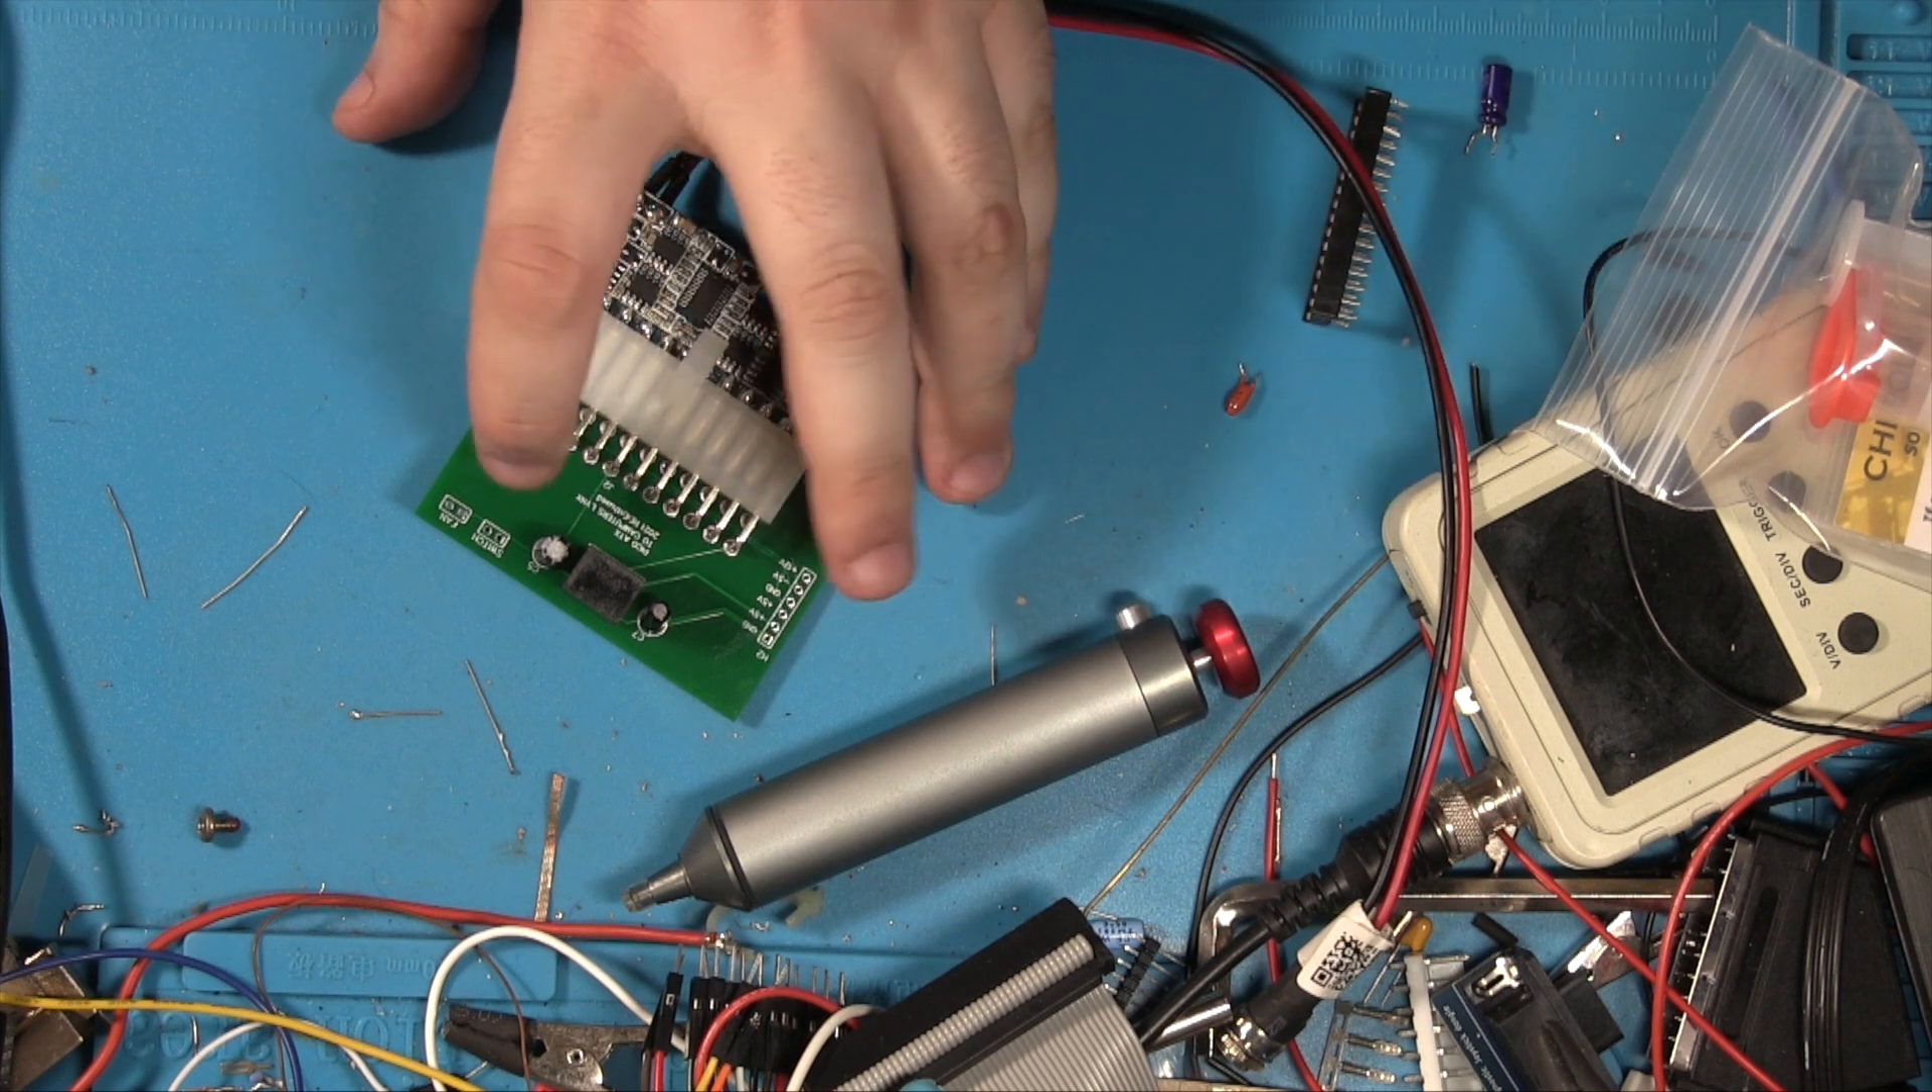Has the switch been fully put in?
No.